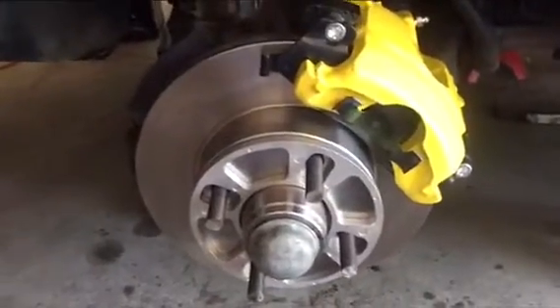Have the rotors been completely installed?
Yes.